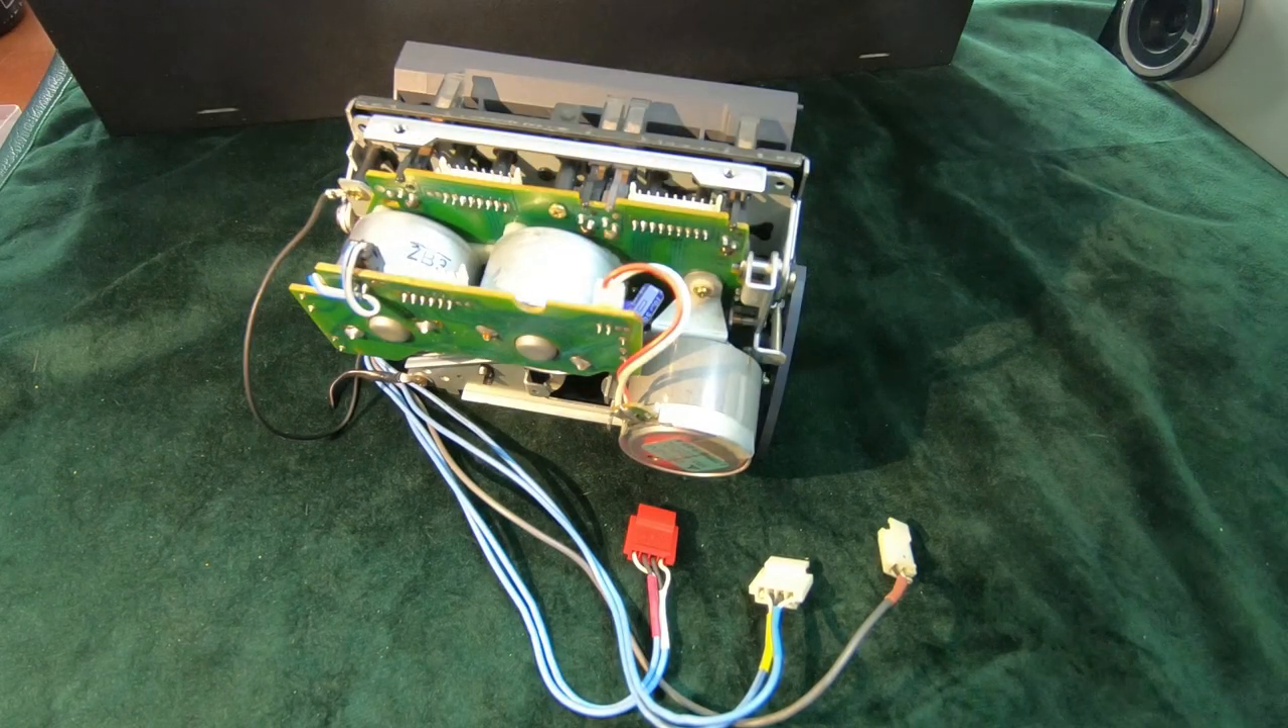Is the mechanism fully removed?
Yes.